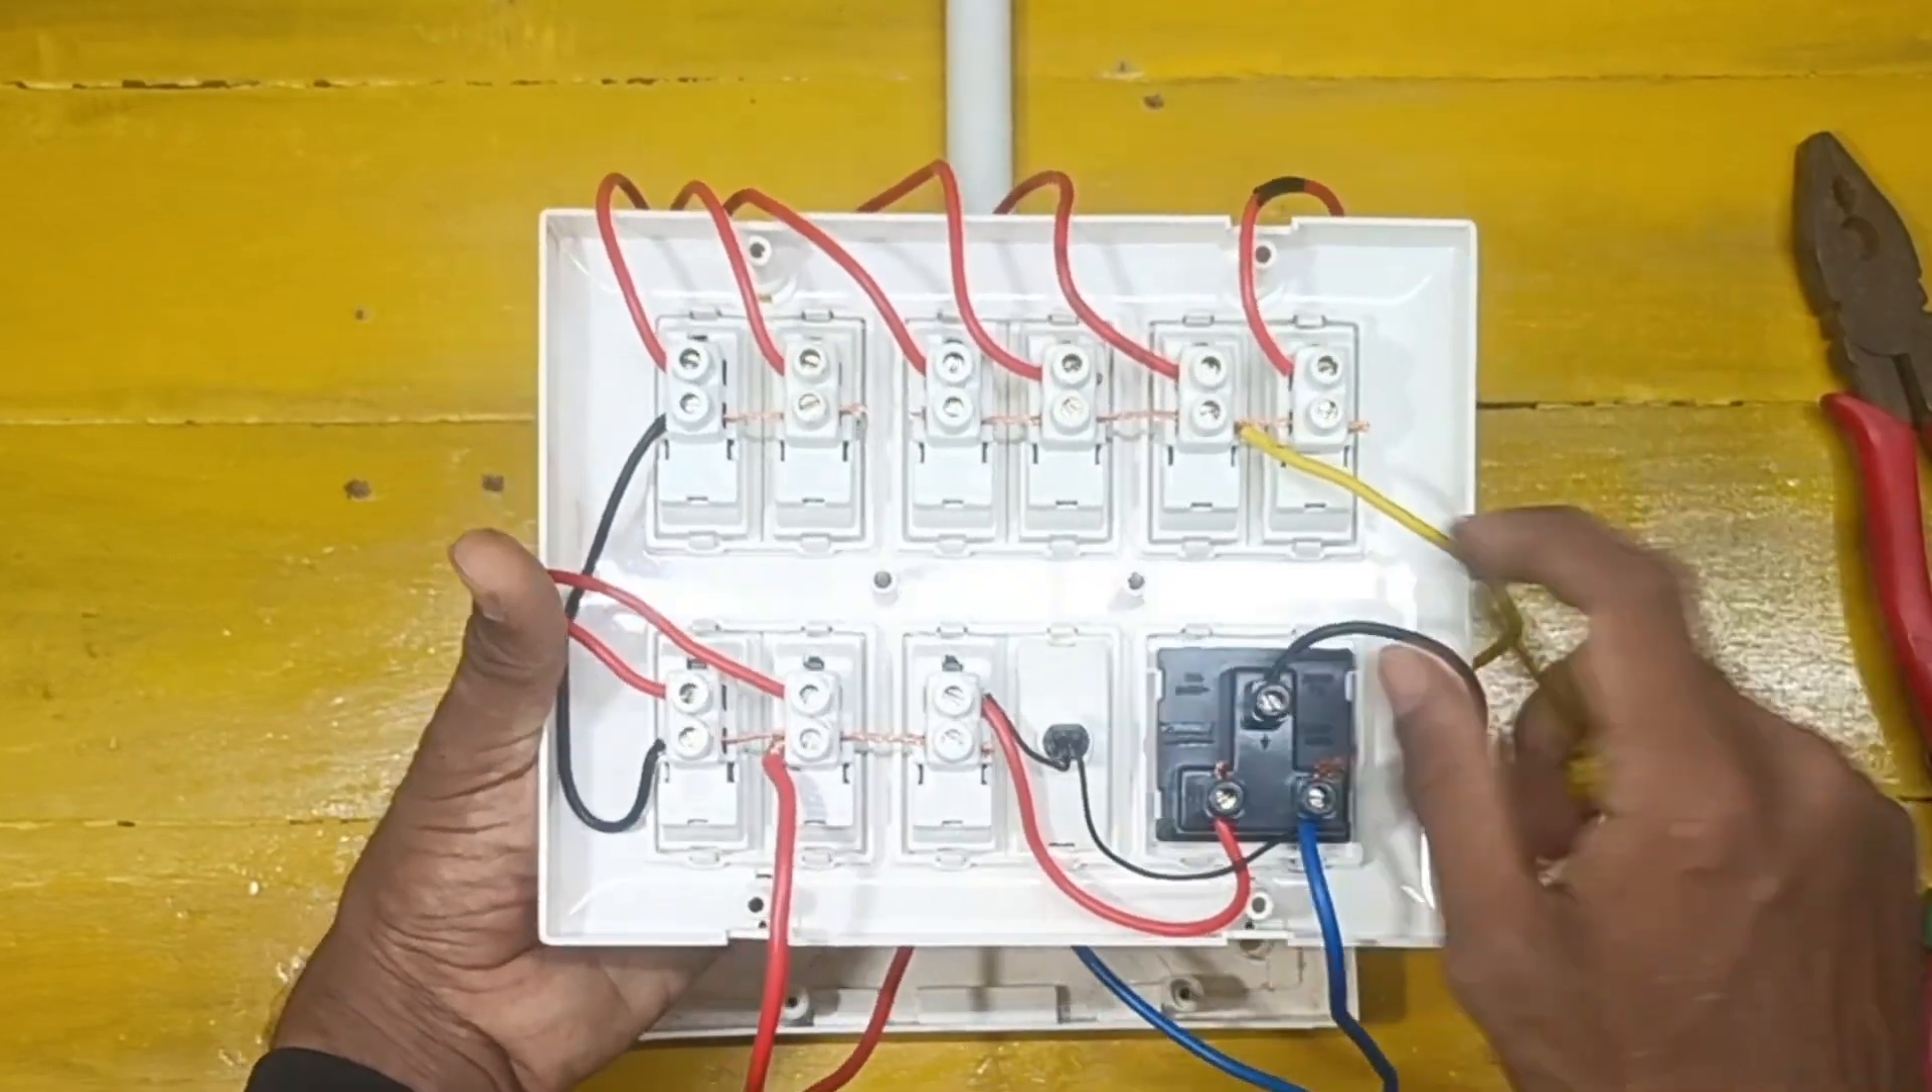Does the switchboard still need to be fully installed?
Yes.